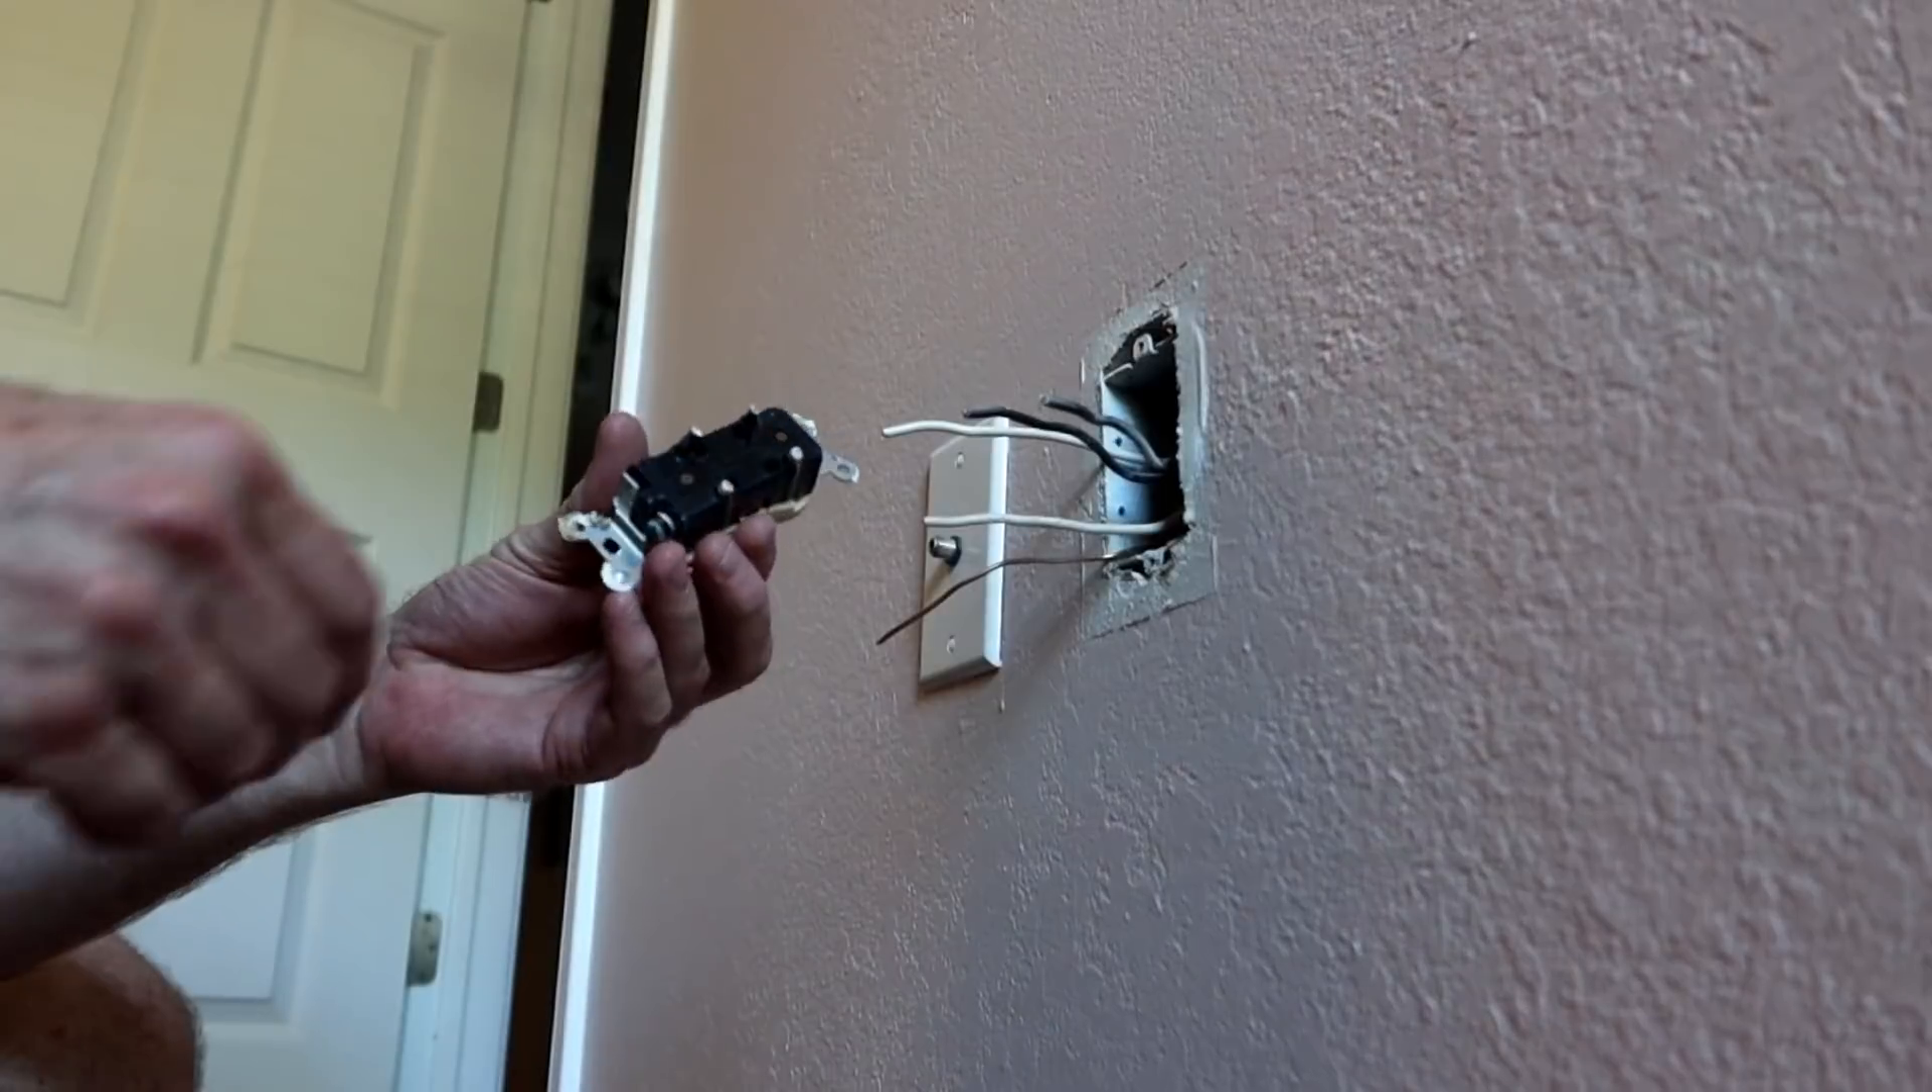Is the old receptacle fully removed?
Yes.